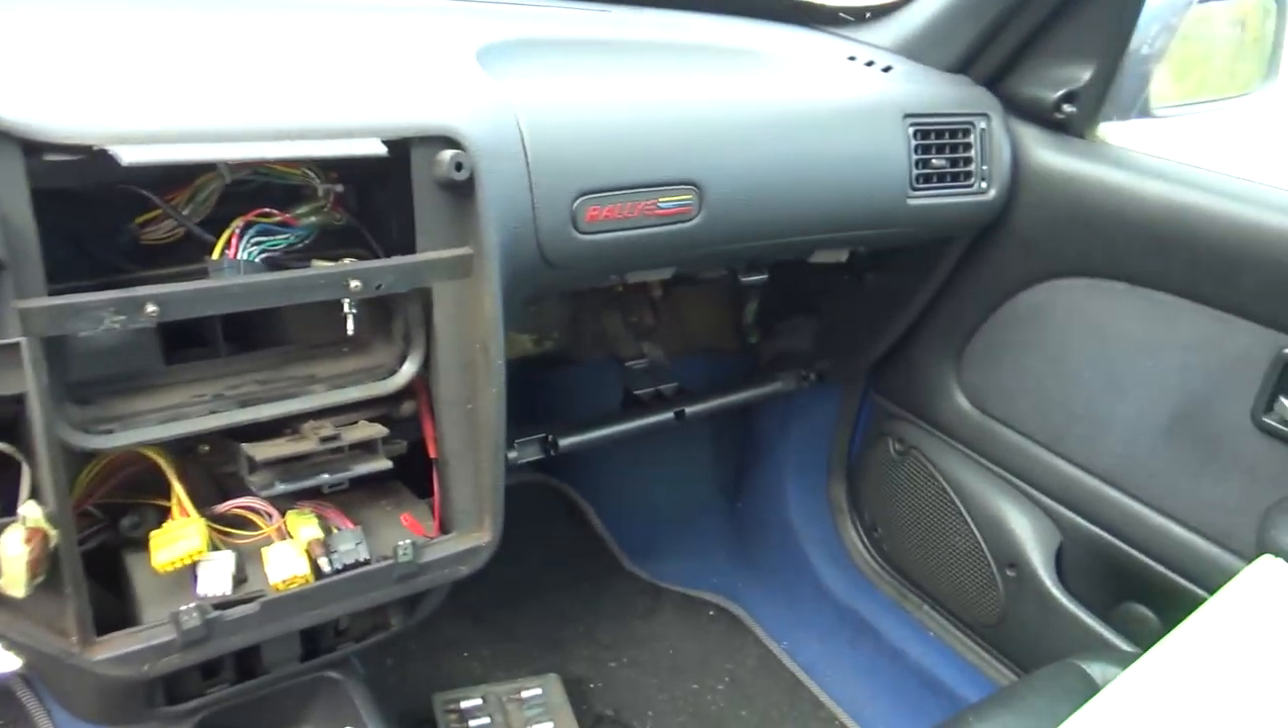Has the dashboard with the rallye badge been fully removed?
No.